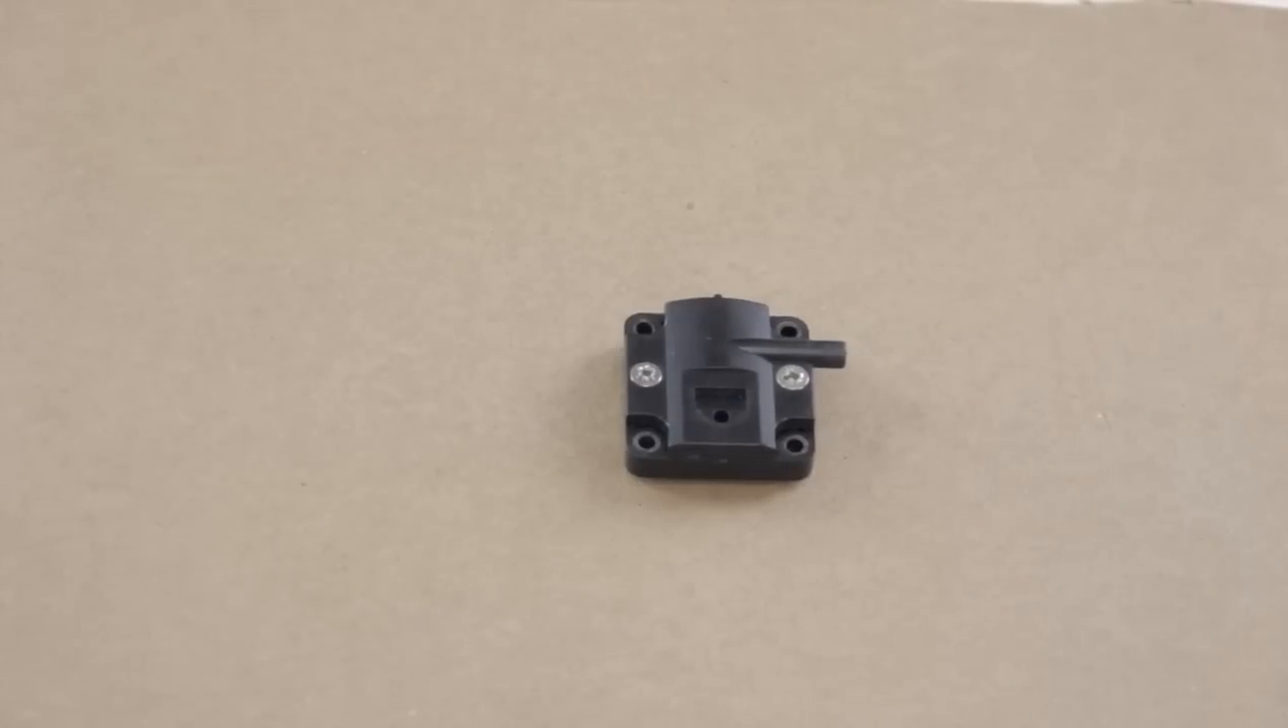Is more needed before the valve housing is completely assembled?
No.